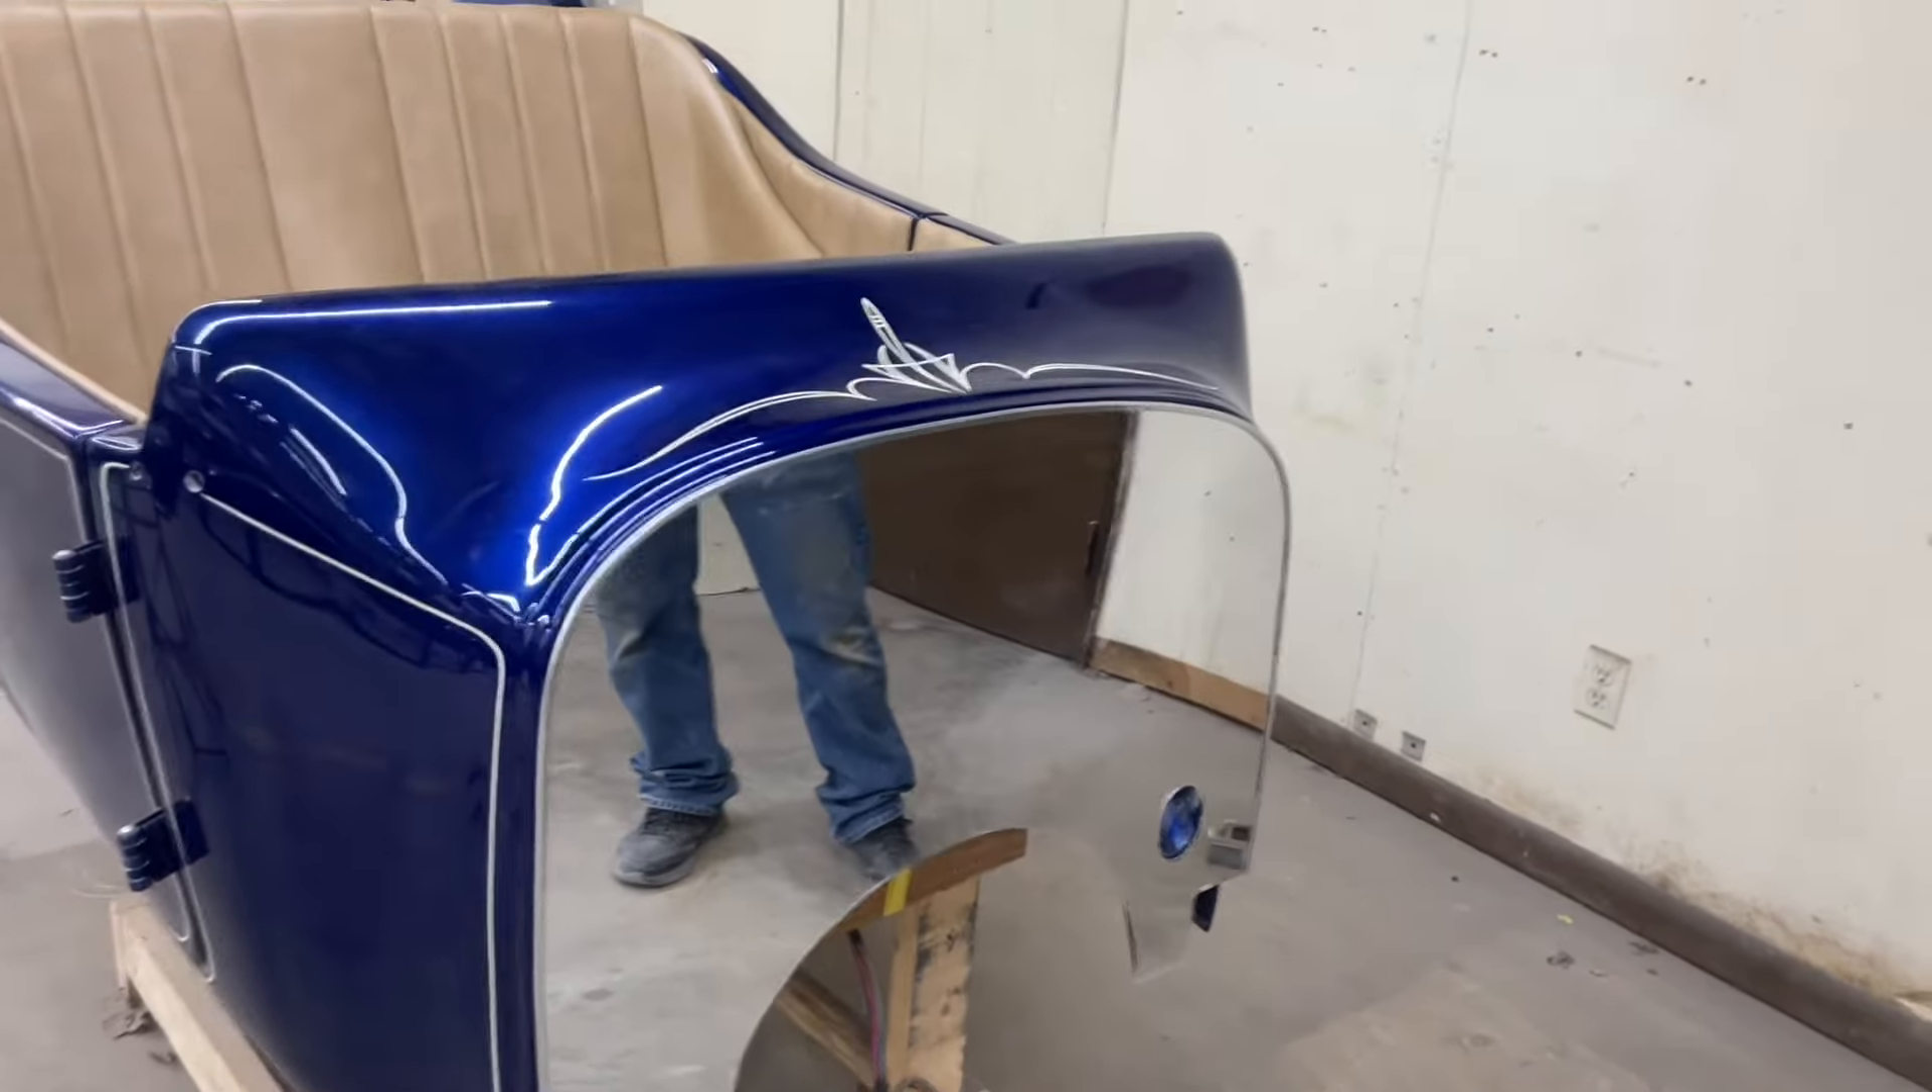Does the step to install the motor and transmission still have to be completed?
Yes.